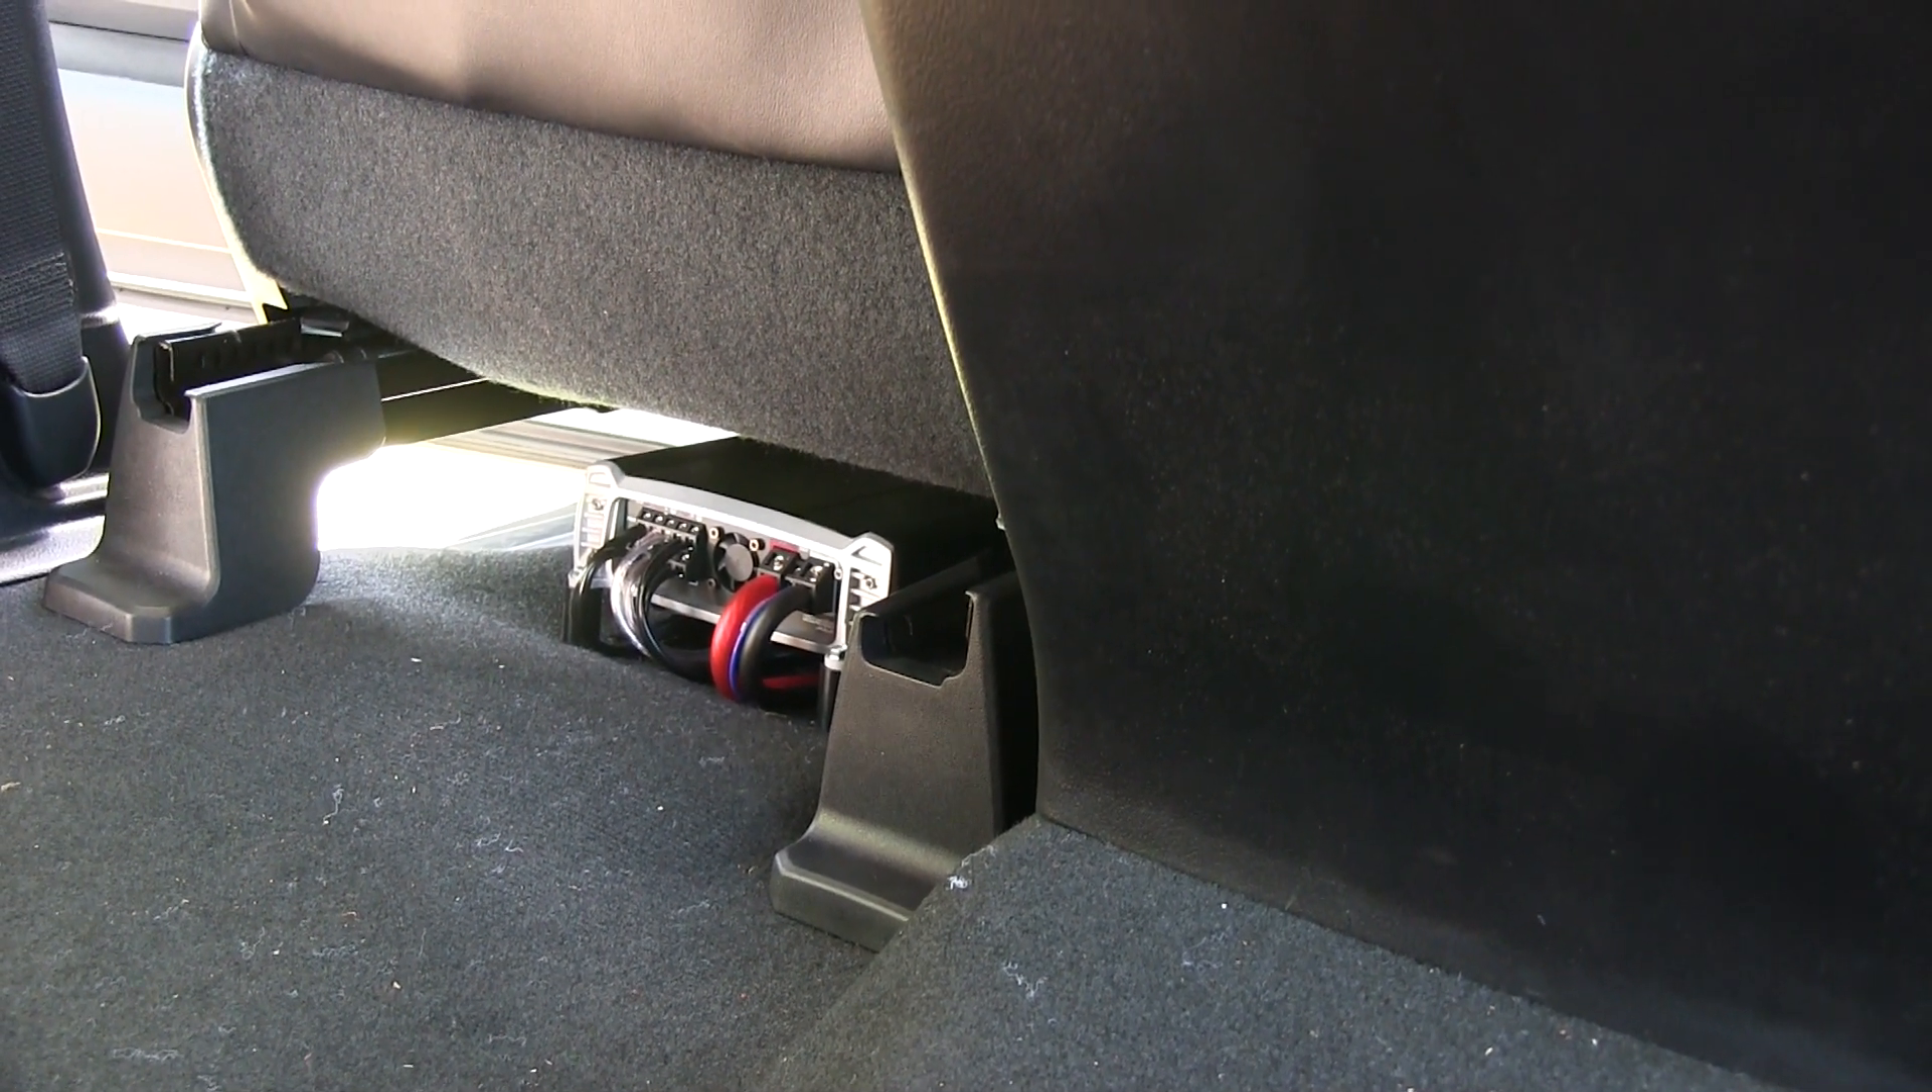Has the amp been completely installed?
Yes.